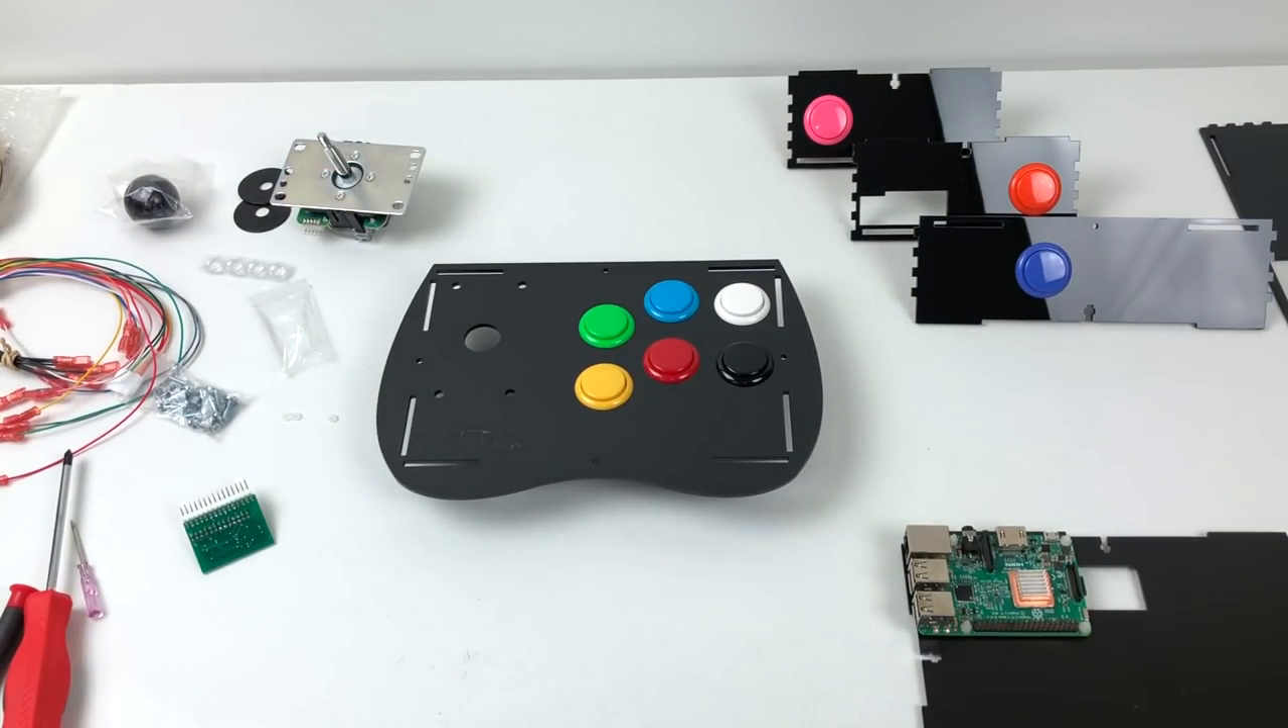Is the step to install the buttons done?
Yes.